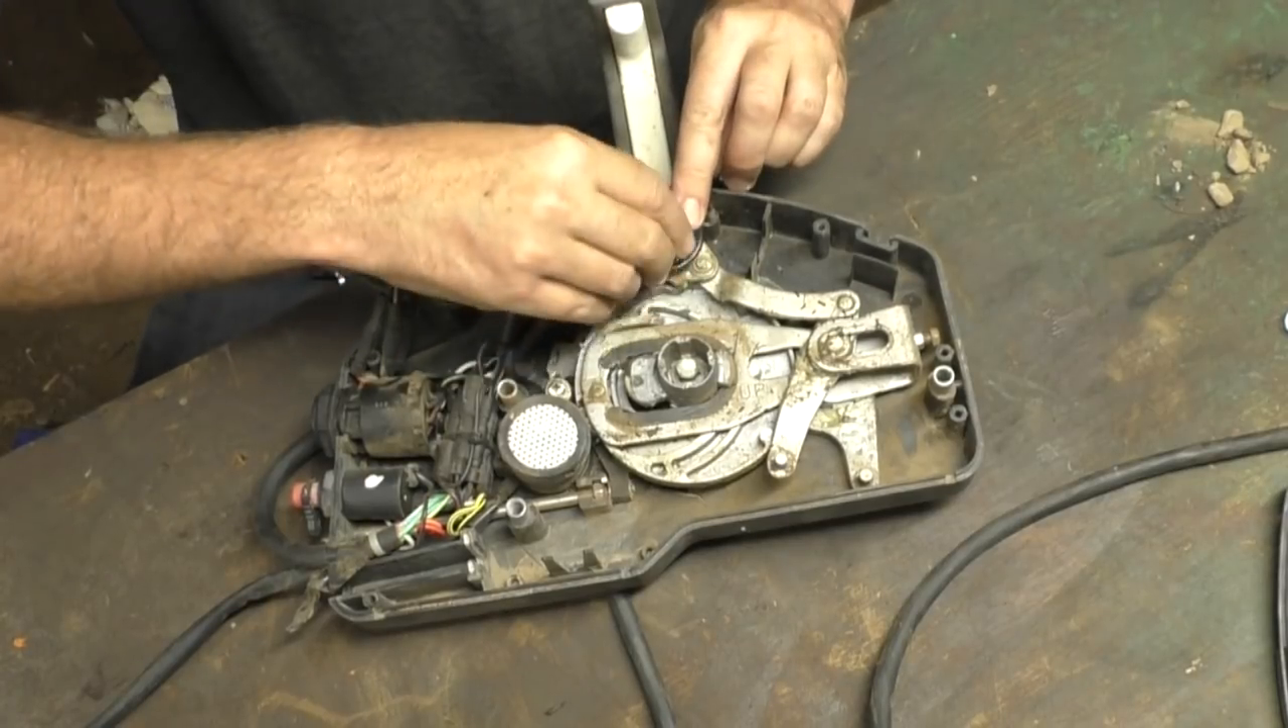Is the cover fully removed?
Yes.